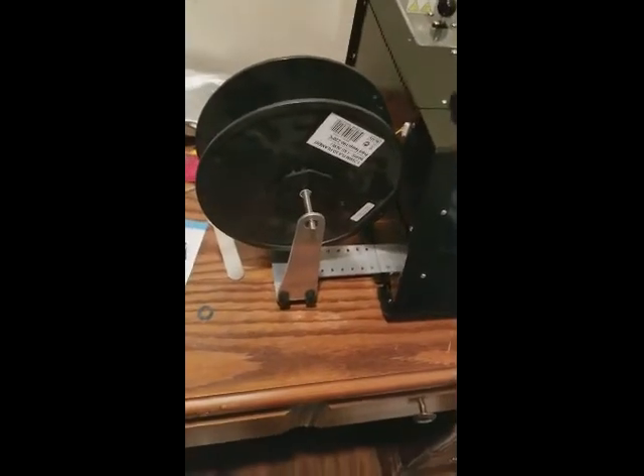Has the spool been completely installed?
Yes.